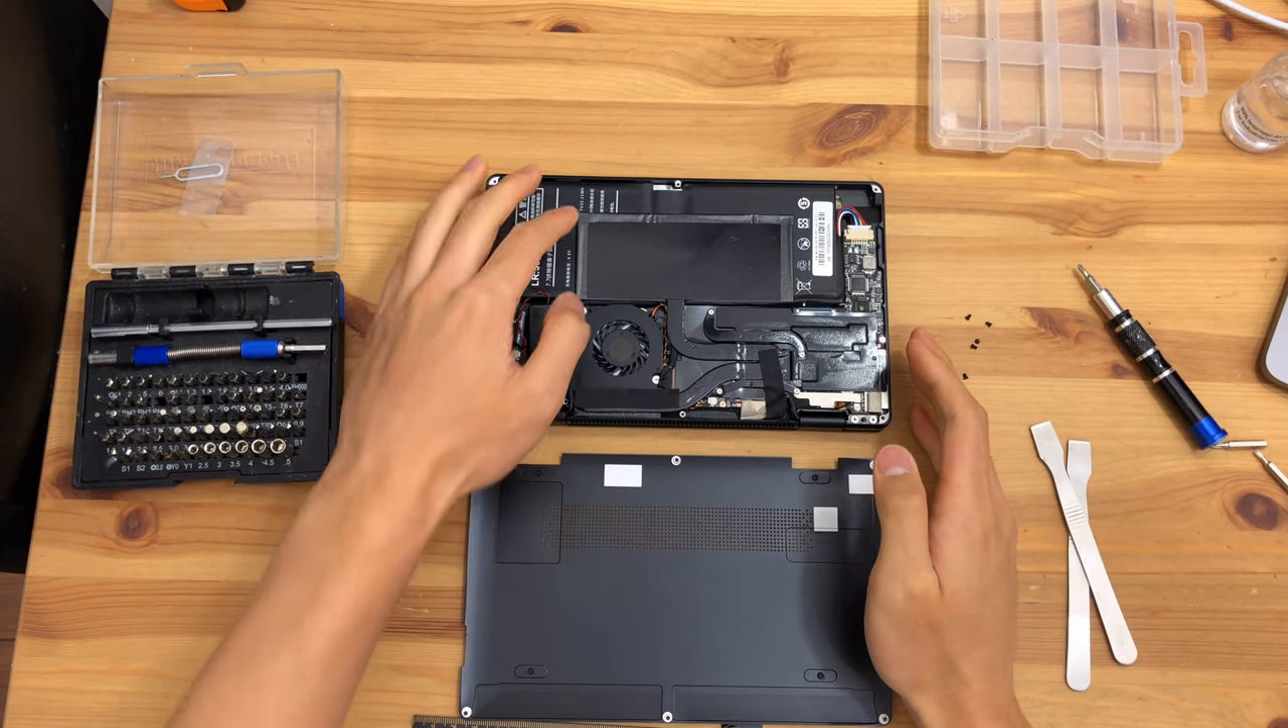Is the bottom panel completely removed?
Yes.